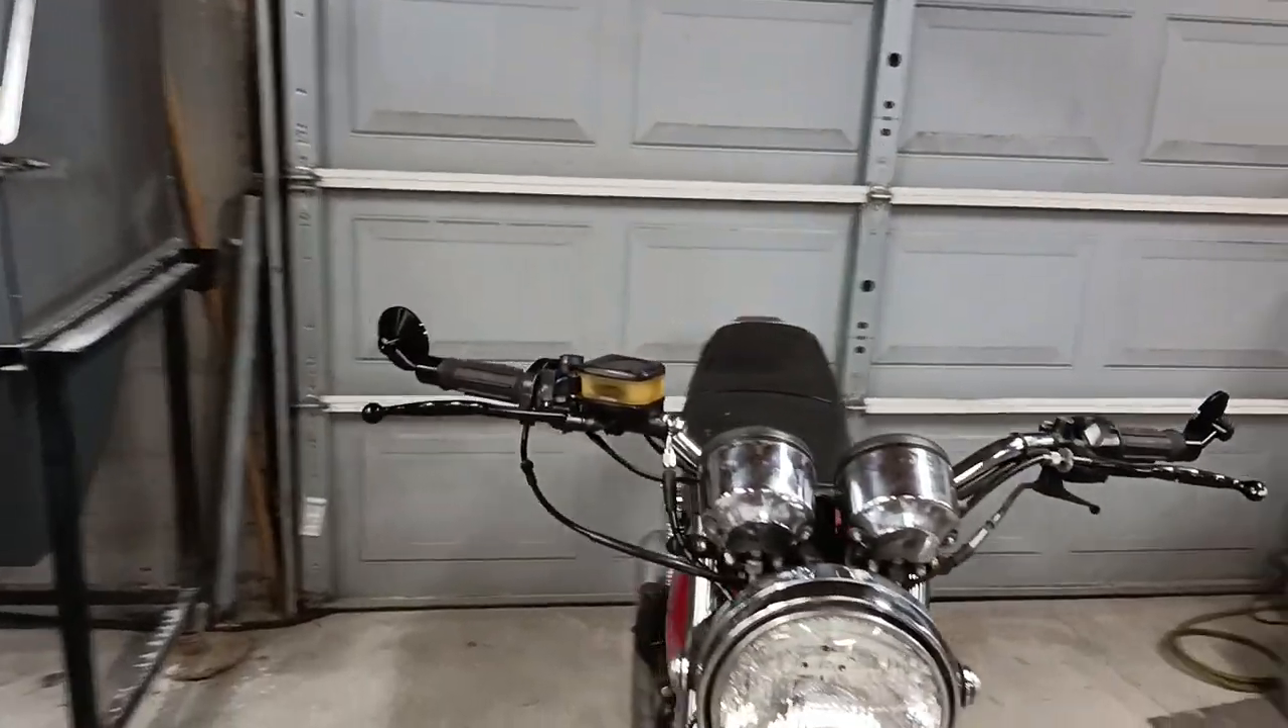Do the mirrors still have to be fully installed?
No.